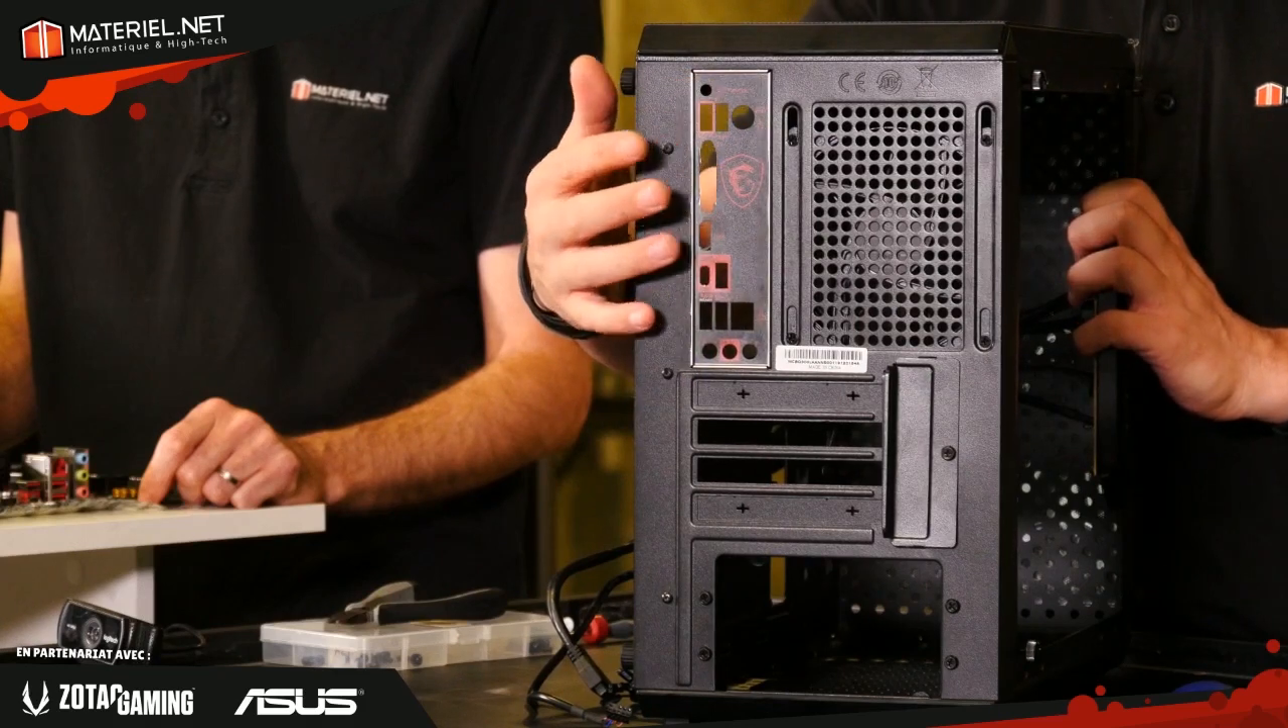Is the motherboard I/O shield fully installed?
Yes.